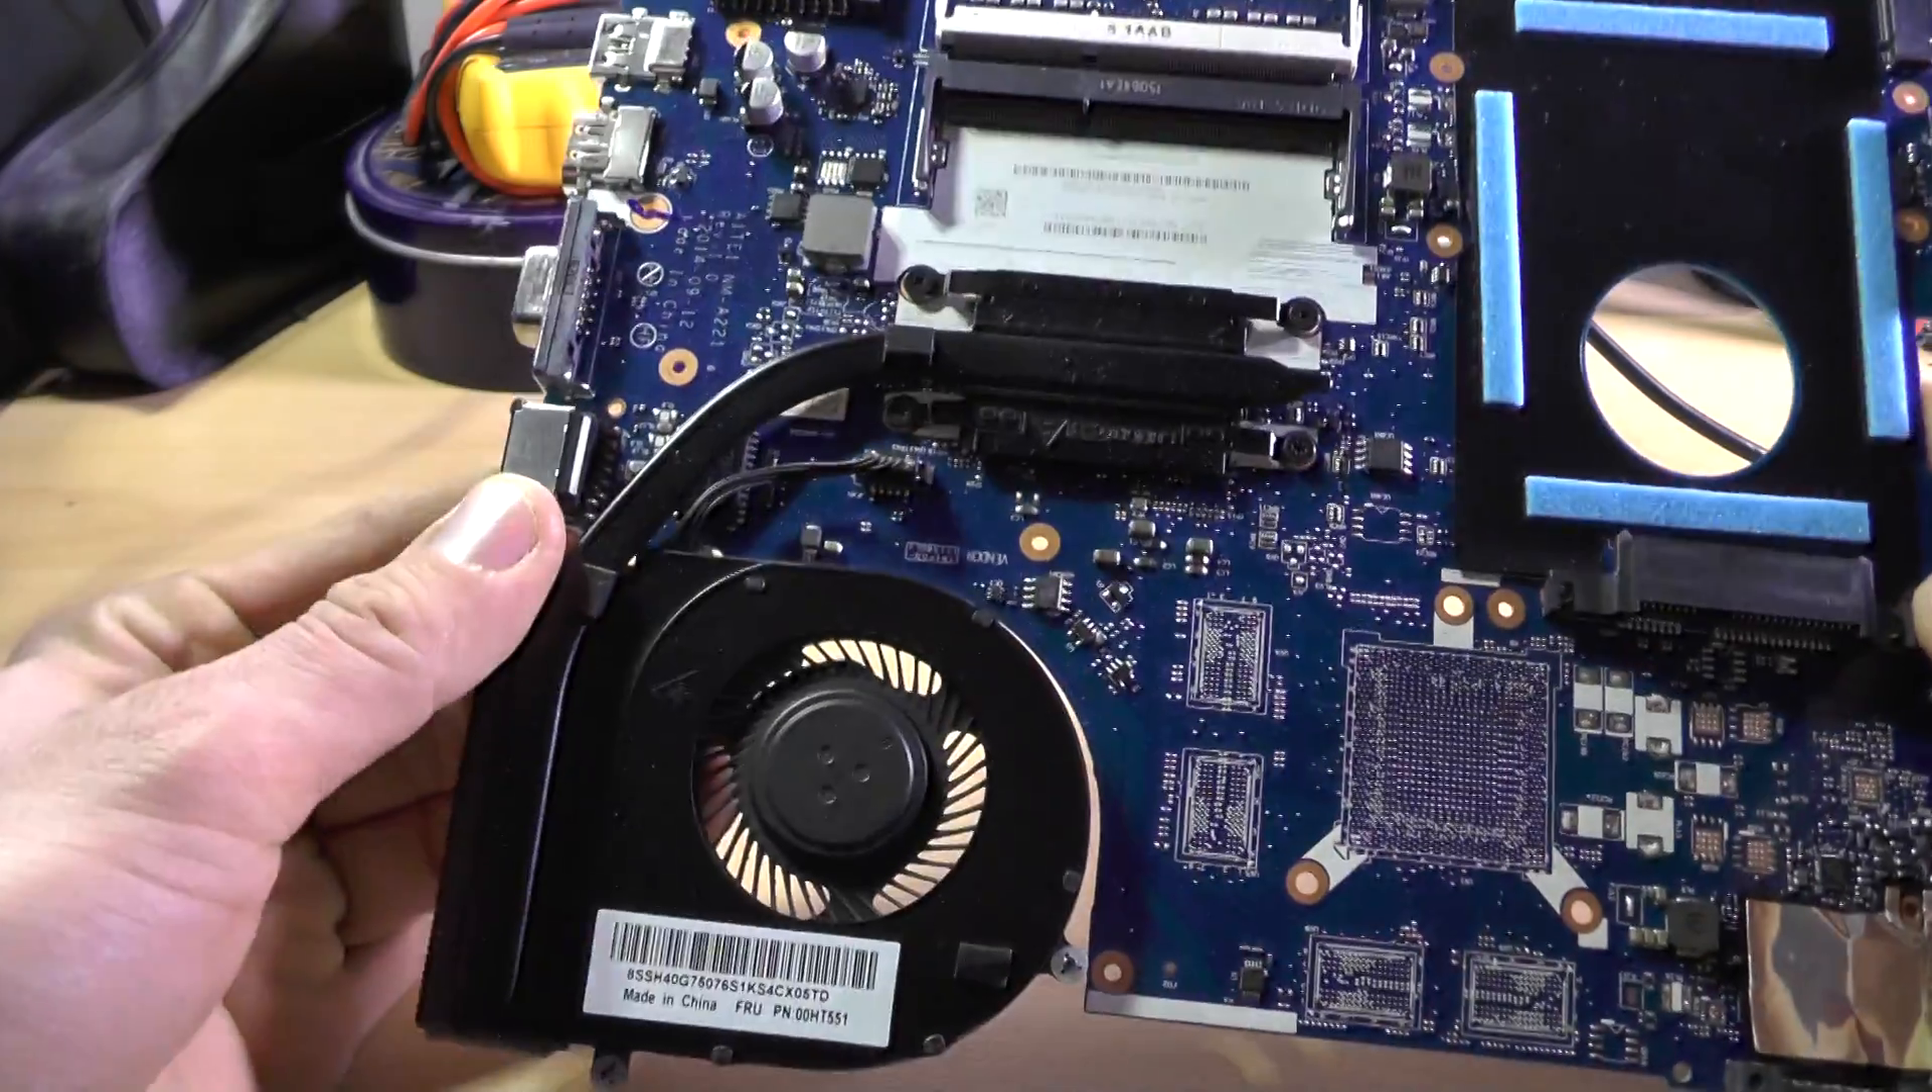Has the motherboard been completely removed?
Yes.